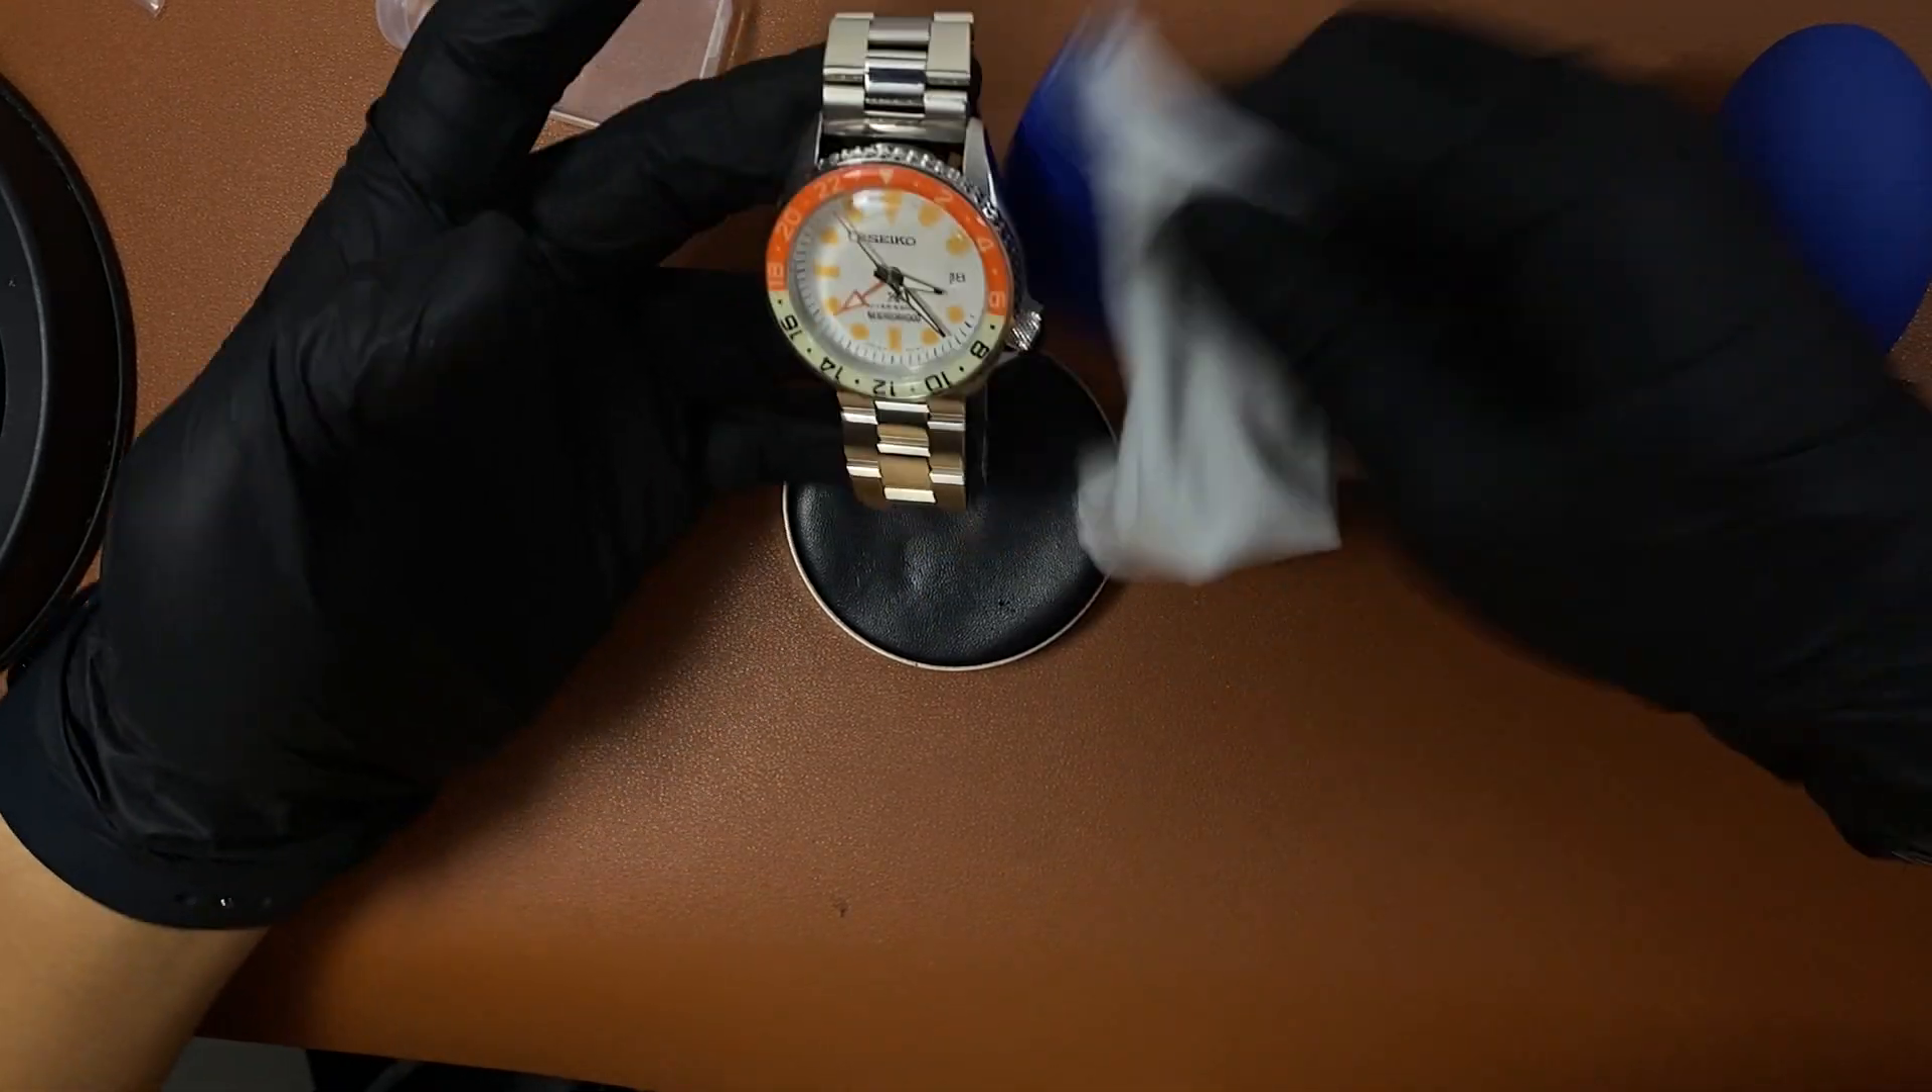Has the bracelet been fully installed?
Yes.